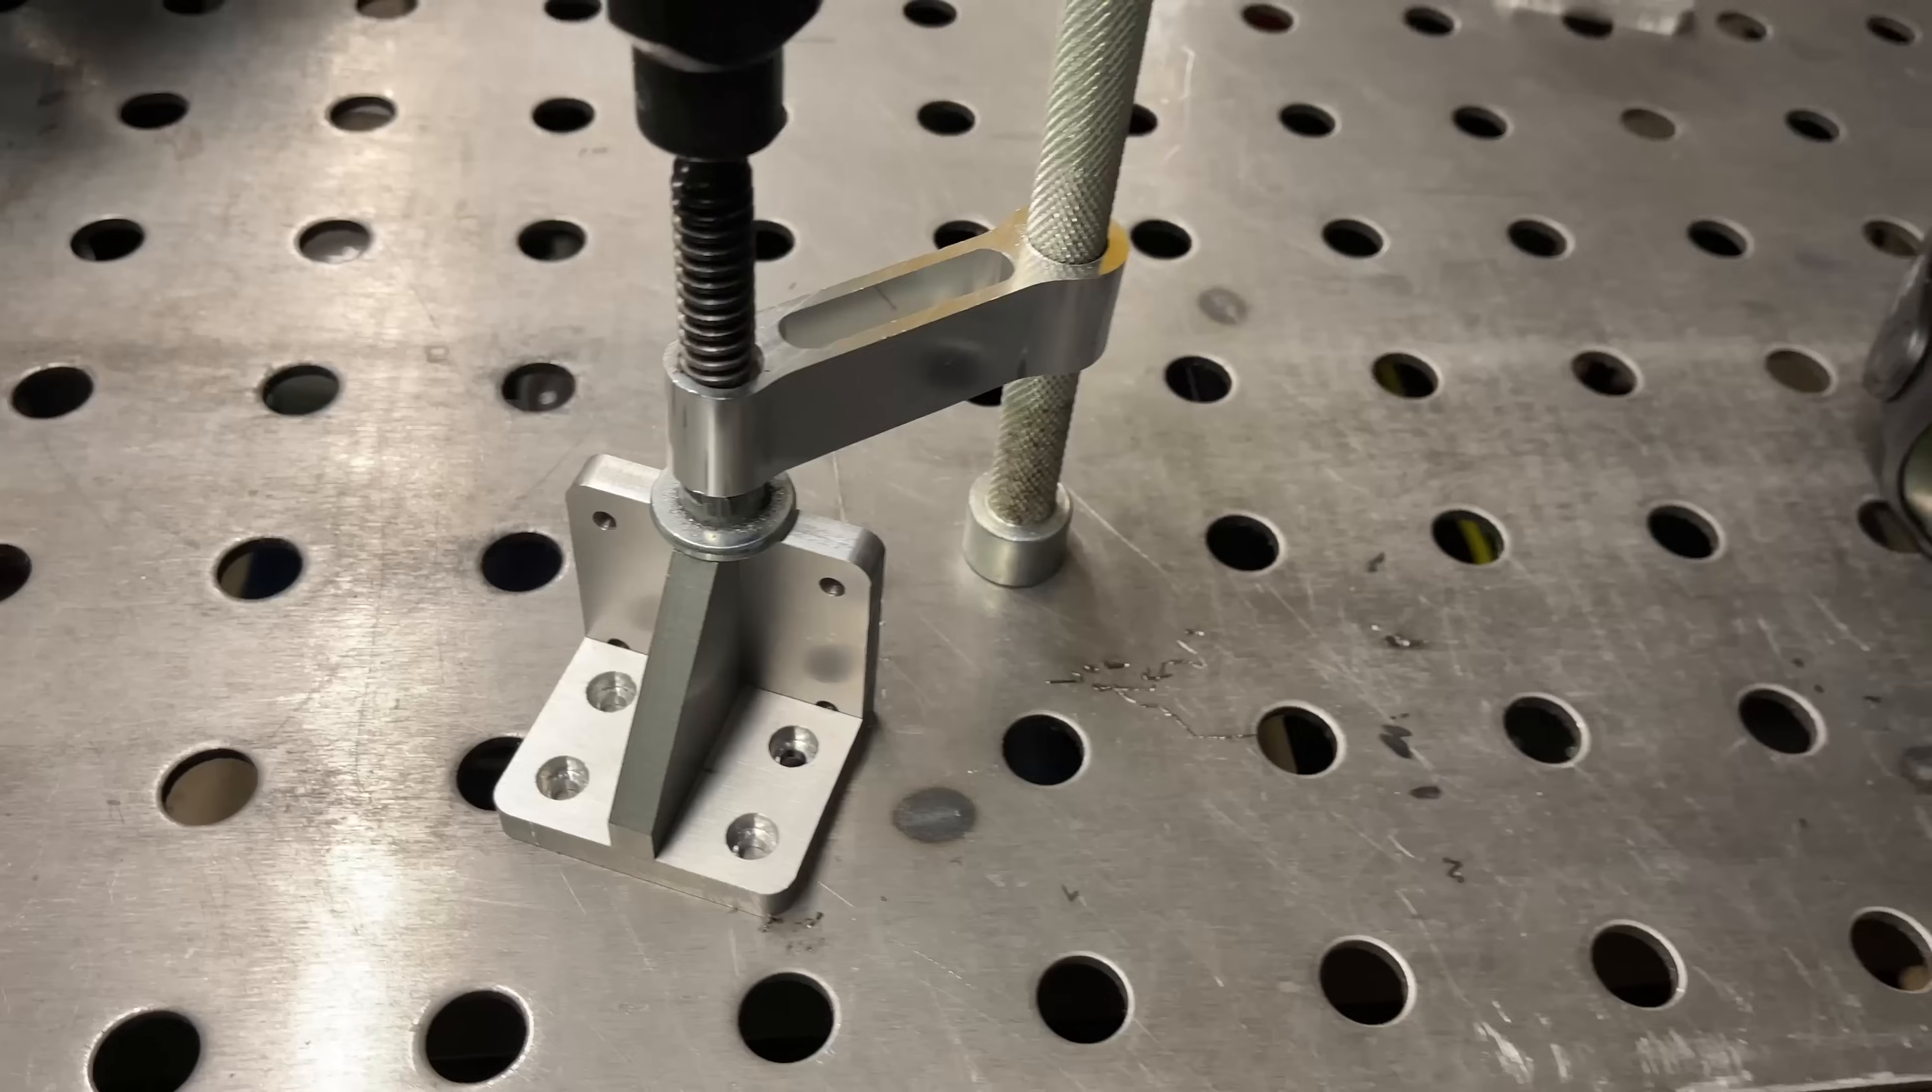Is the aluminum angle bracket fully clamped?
Yes.